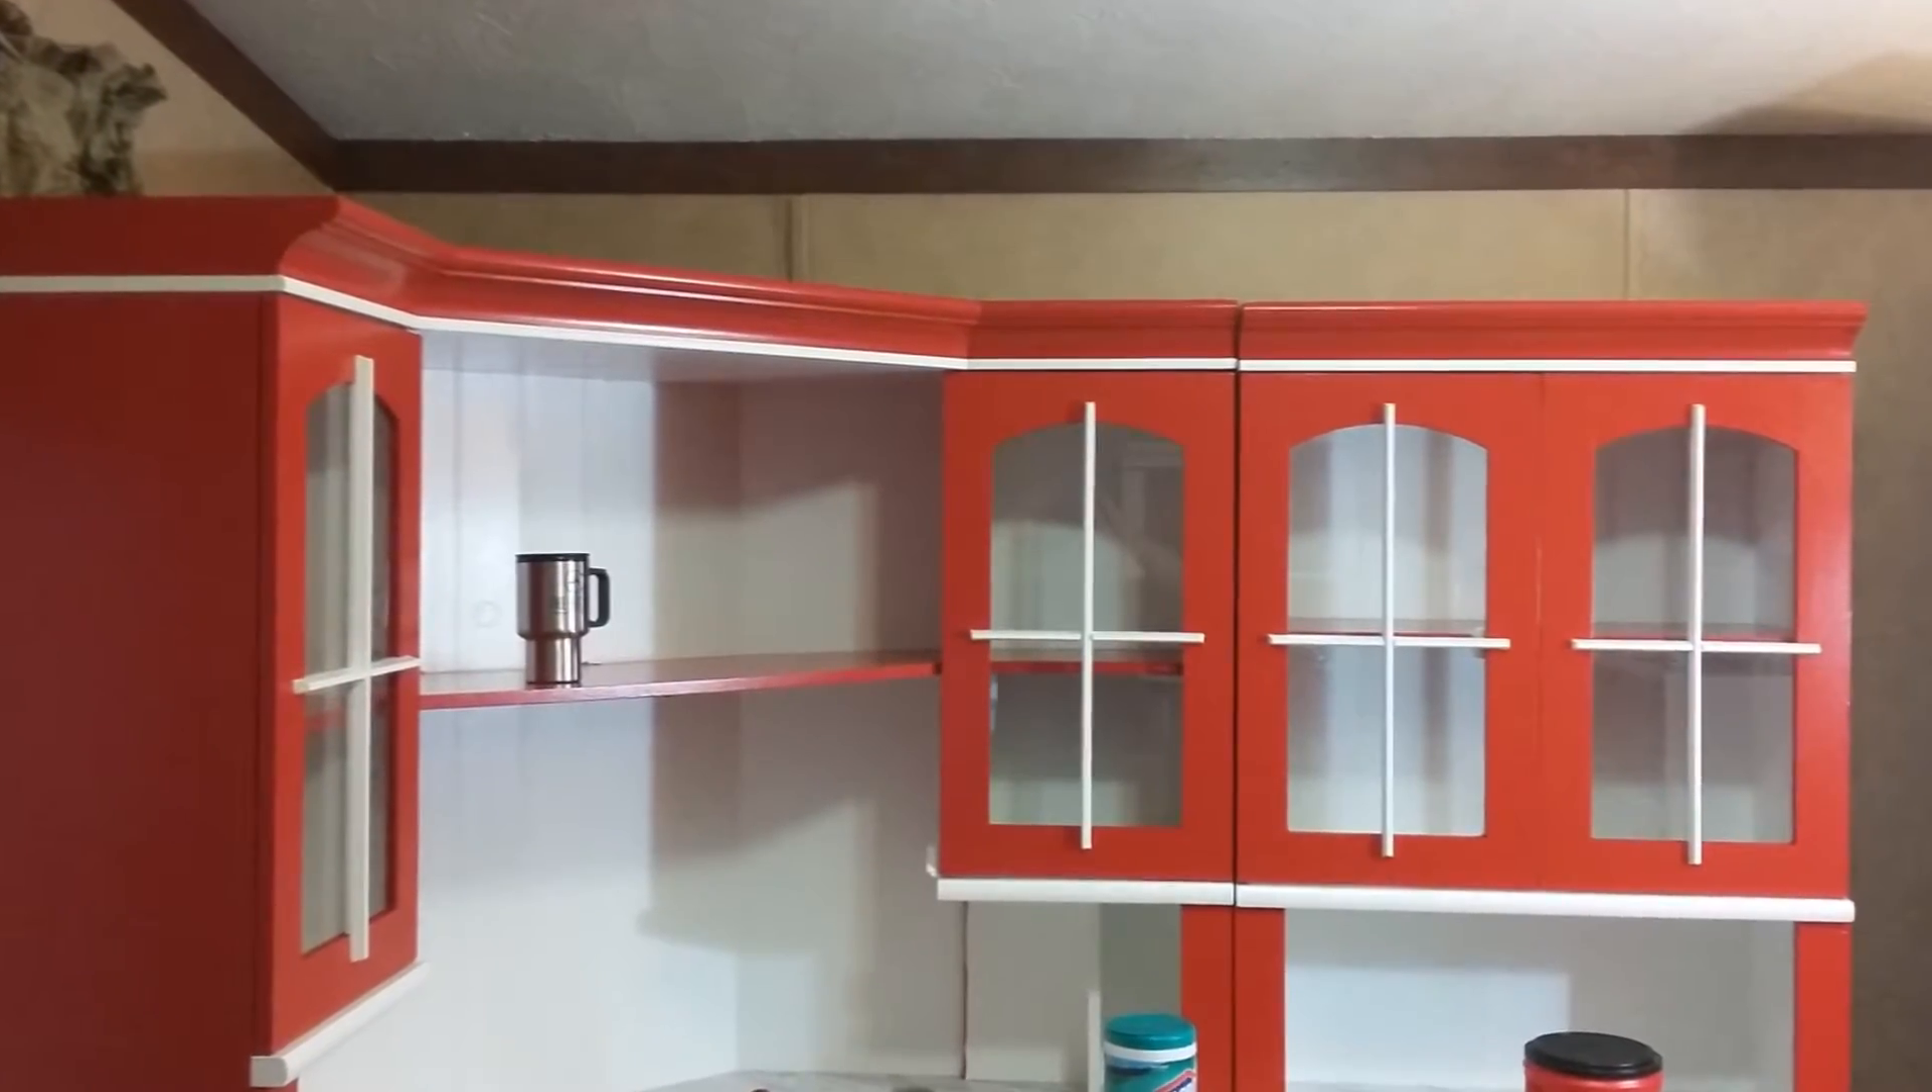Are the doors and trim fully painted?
Yes.